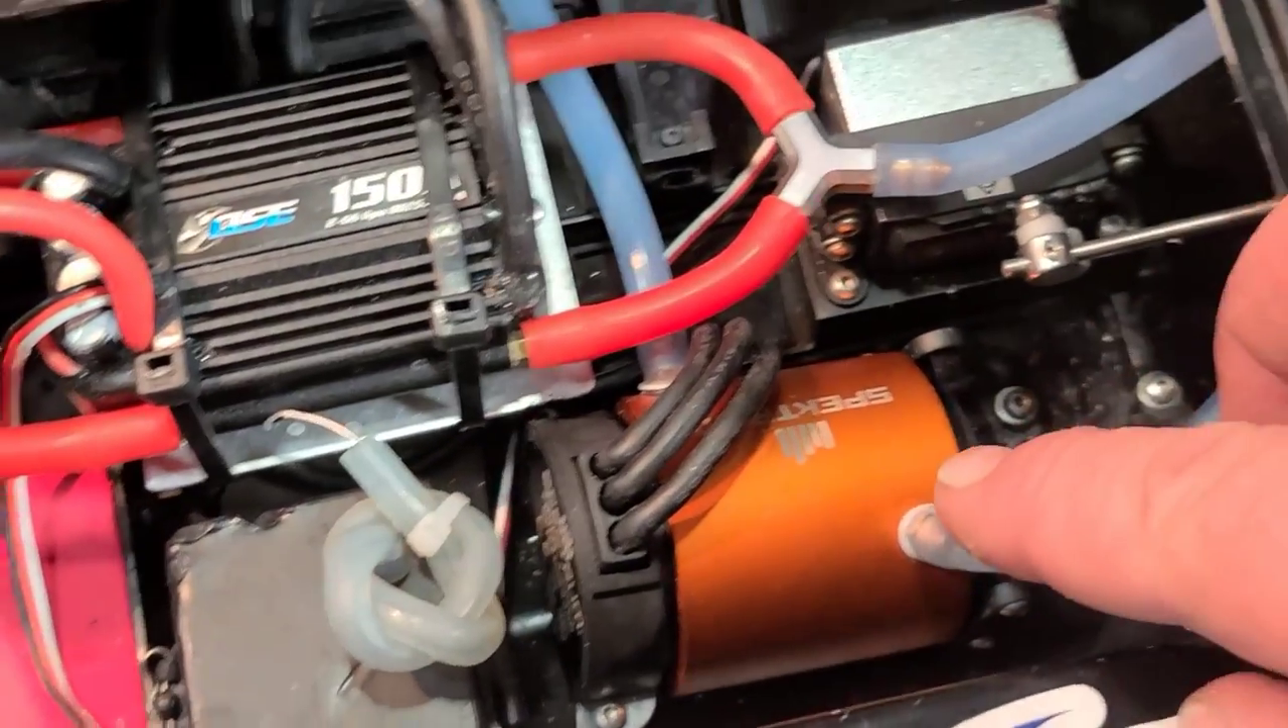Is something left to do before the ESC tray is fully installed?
No.